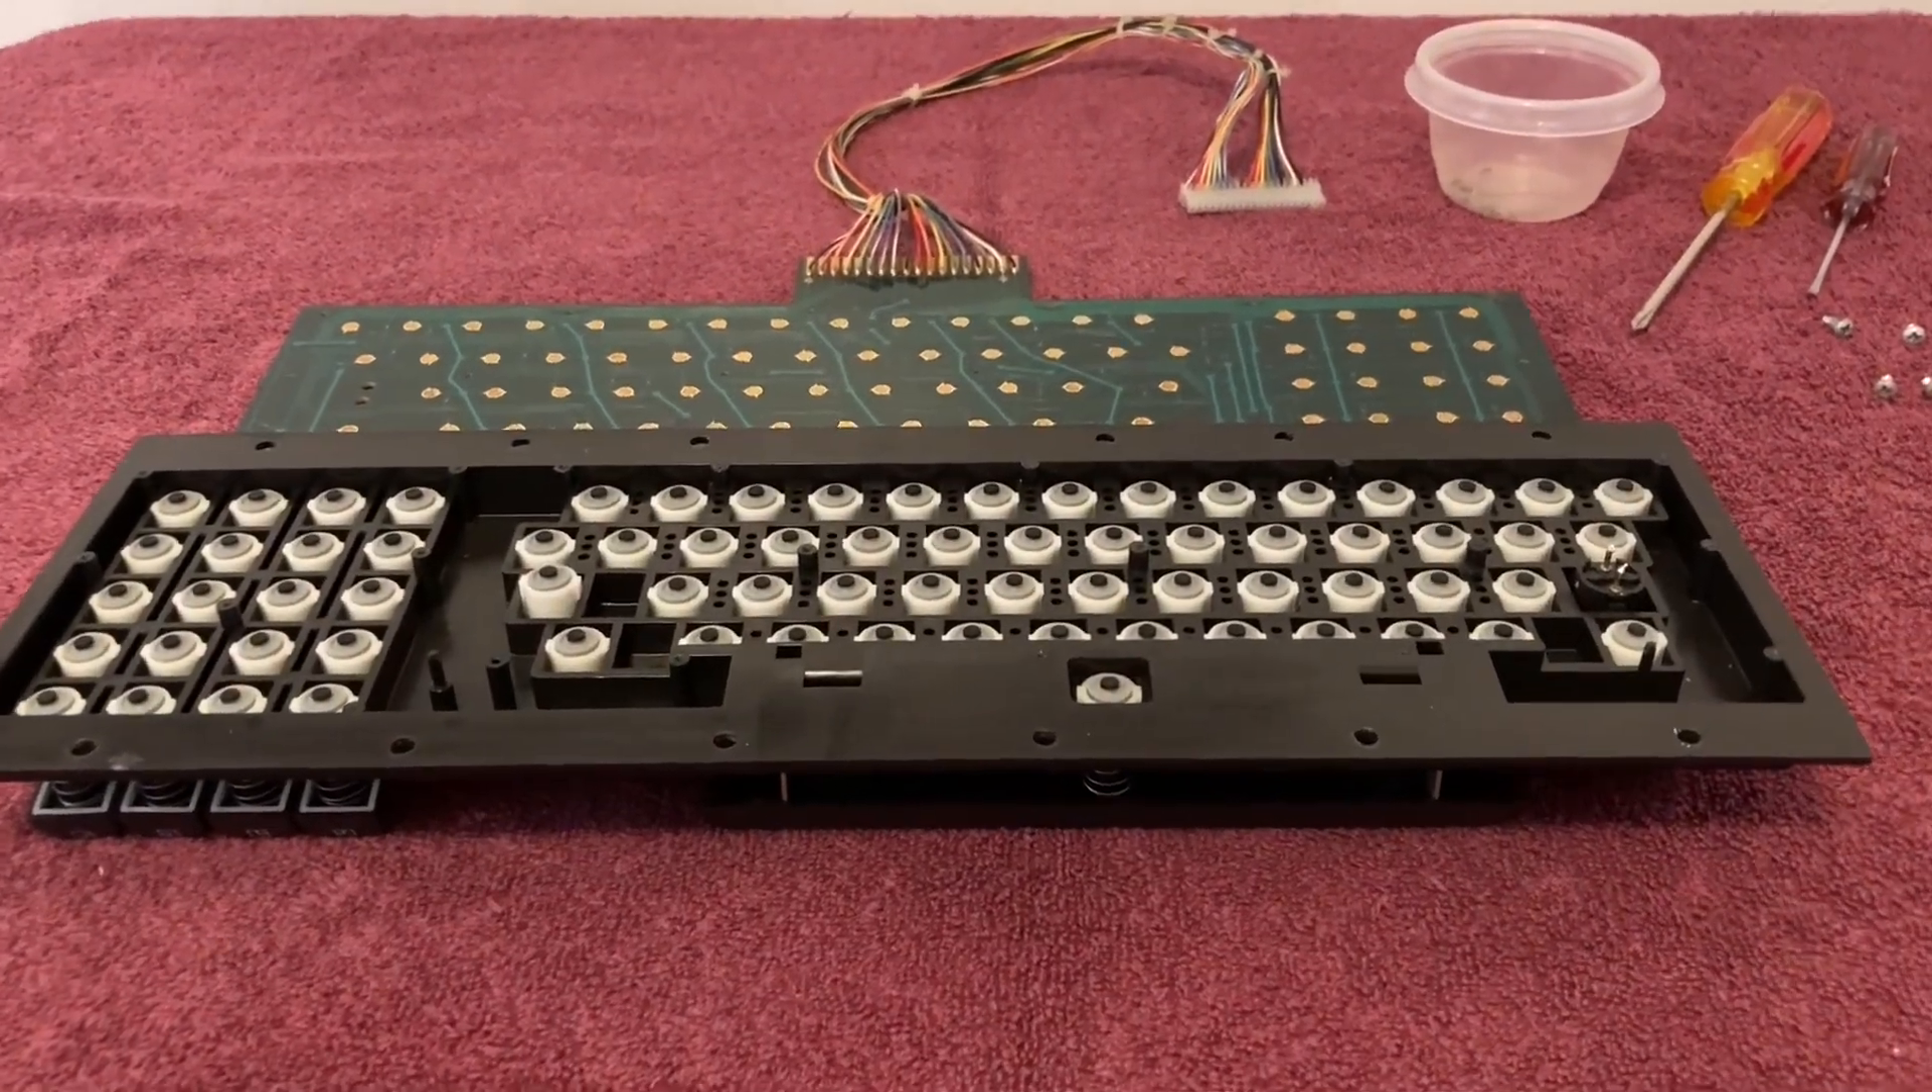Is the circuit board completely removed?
Yes.